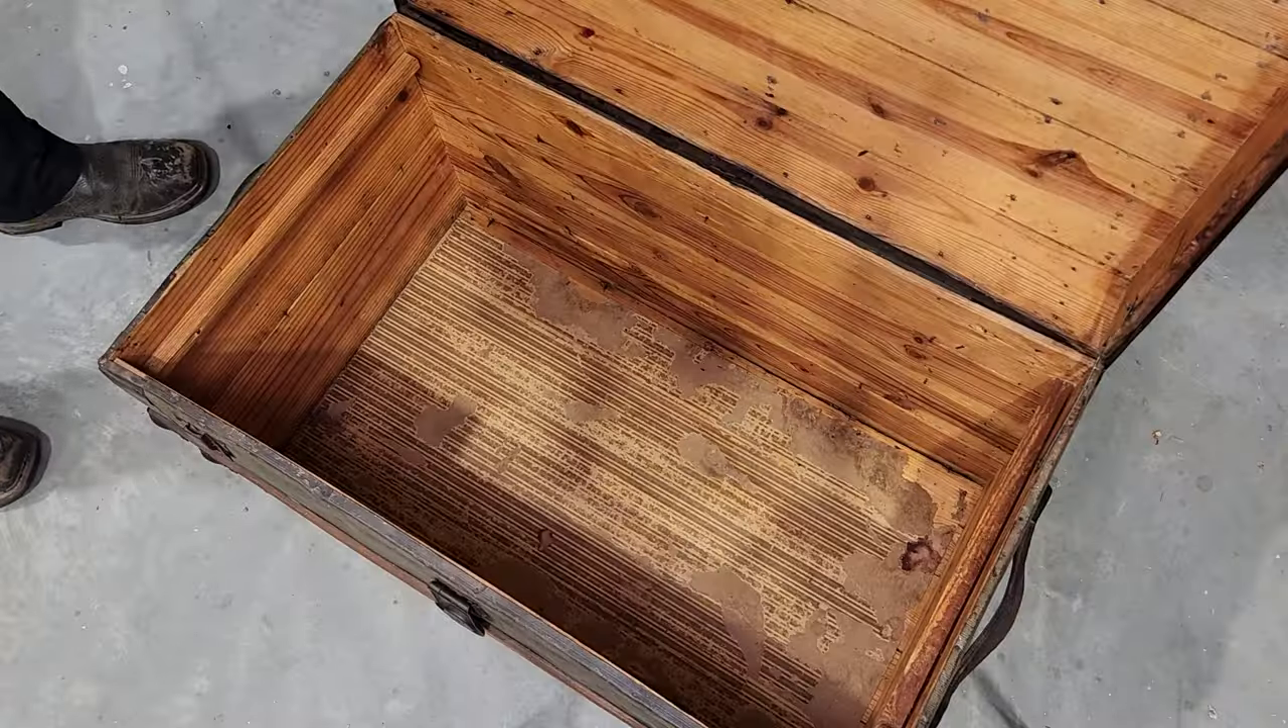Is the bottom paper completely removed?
No.